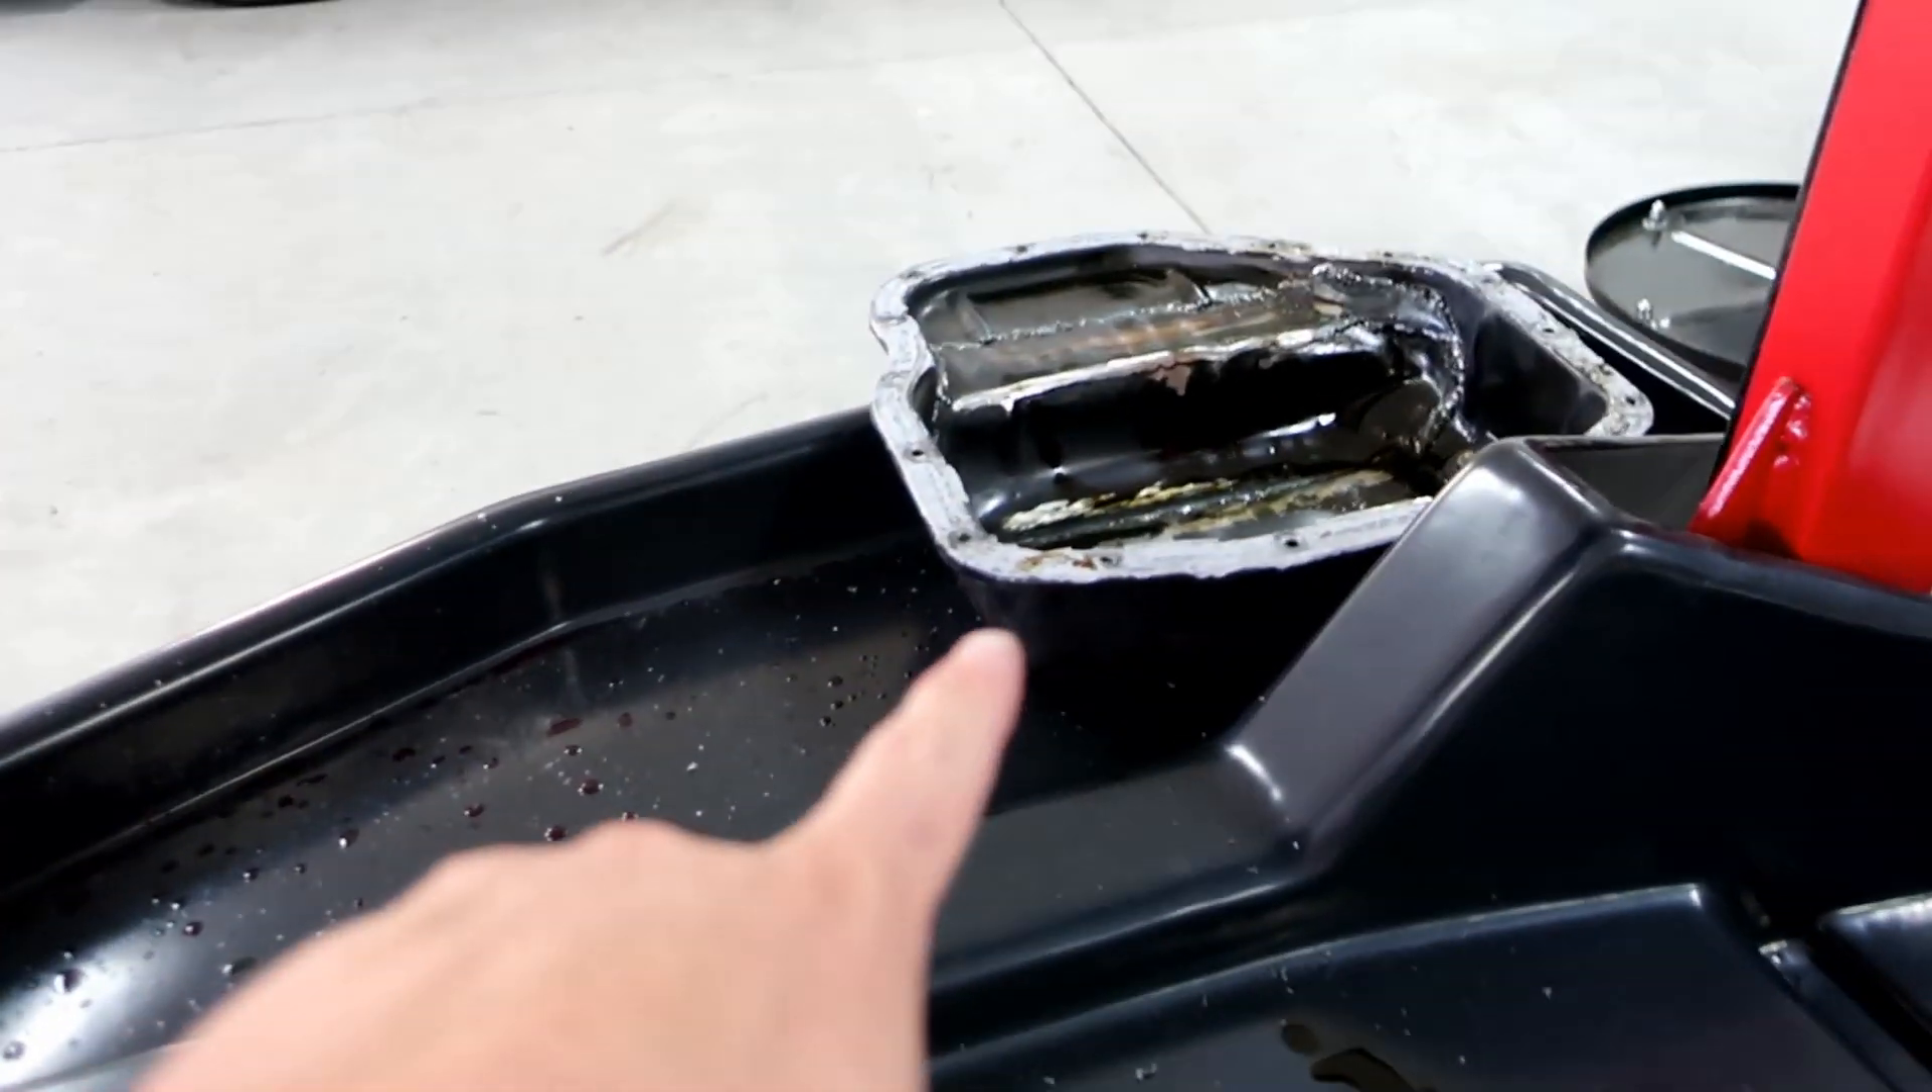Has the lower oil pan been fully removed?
Yes.